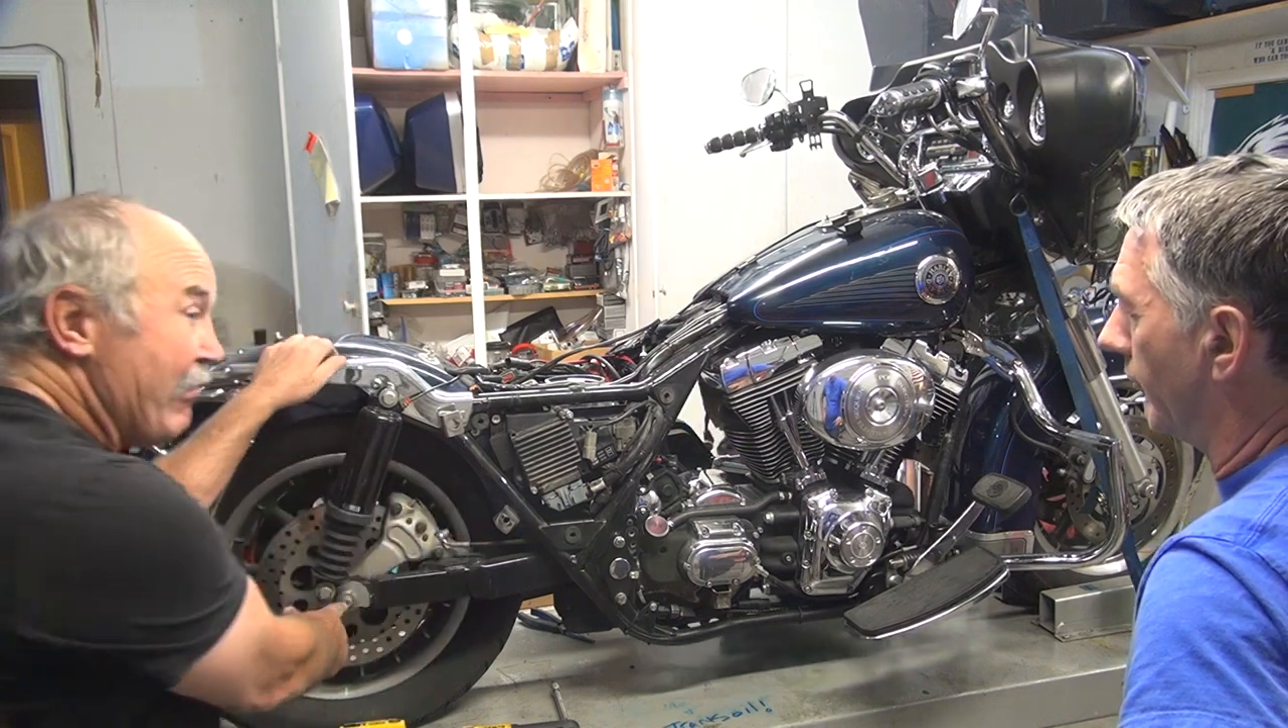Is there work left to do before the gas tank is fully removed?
Yes.